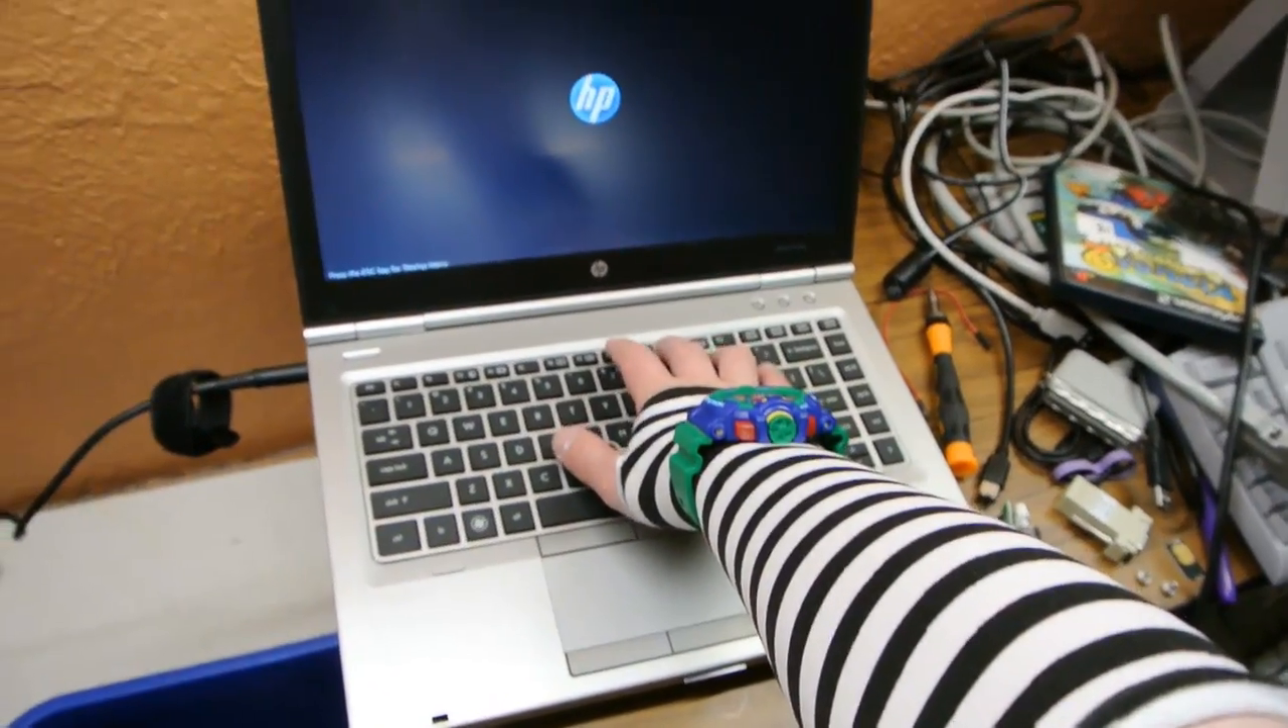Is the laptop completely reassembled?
Yes.